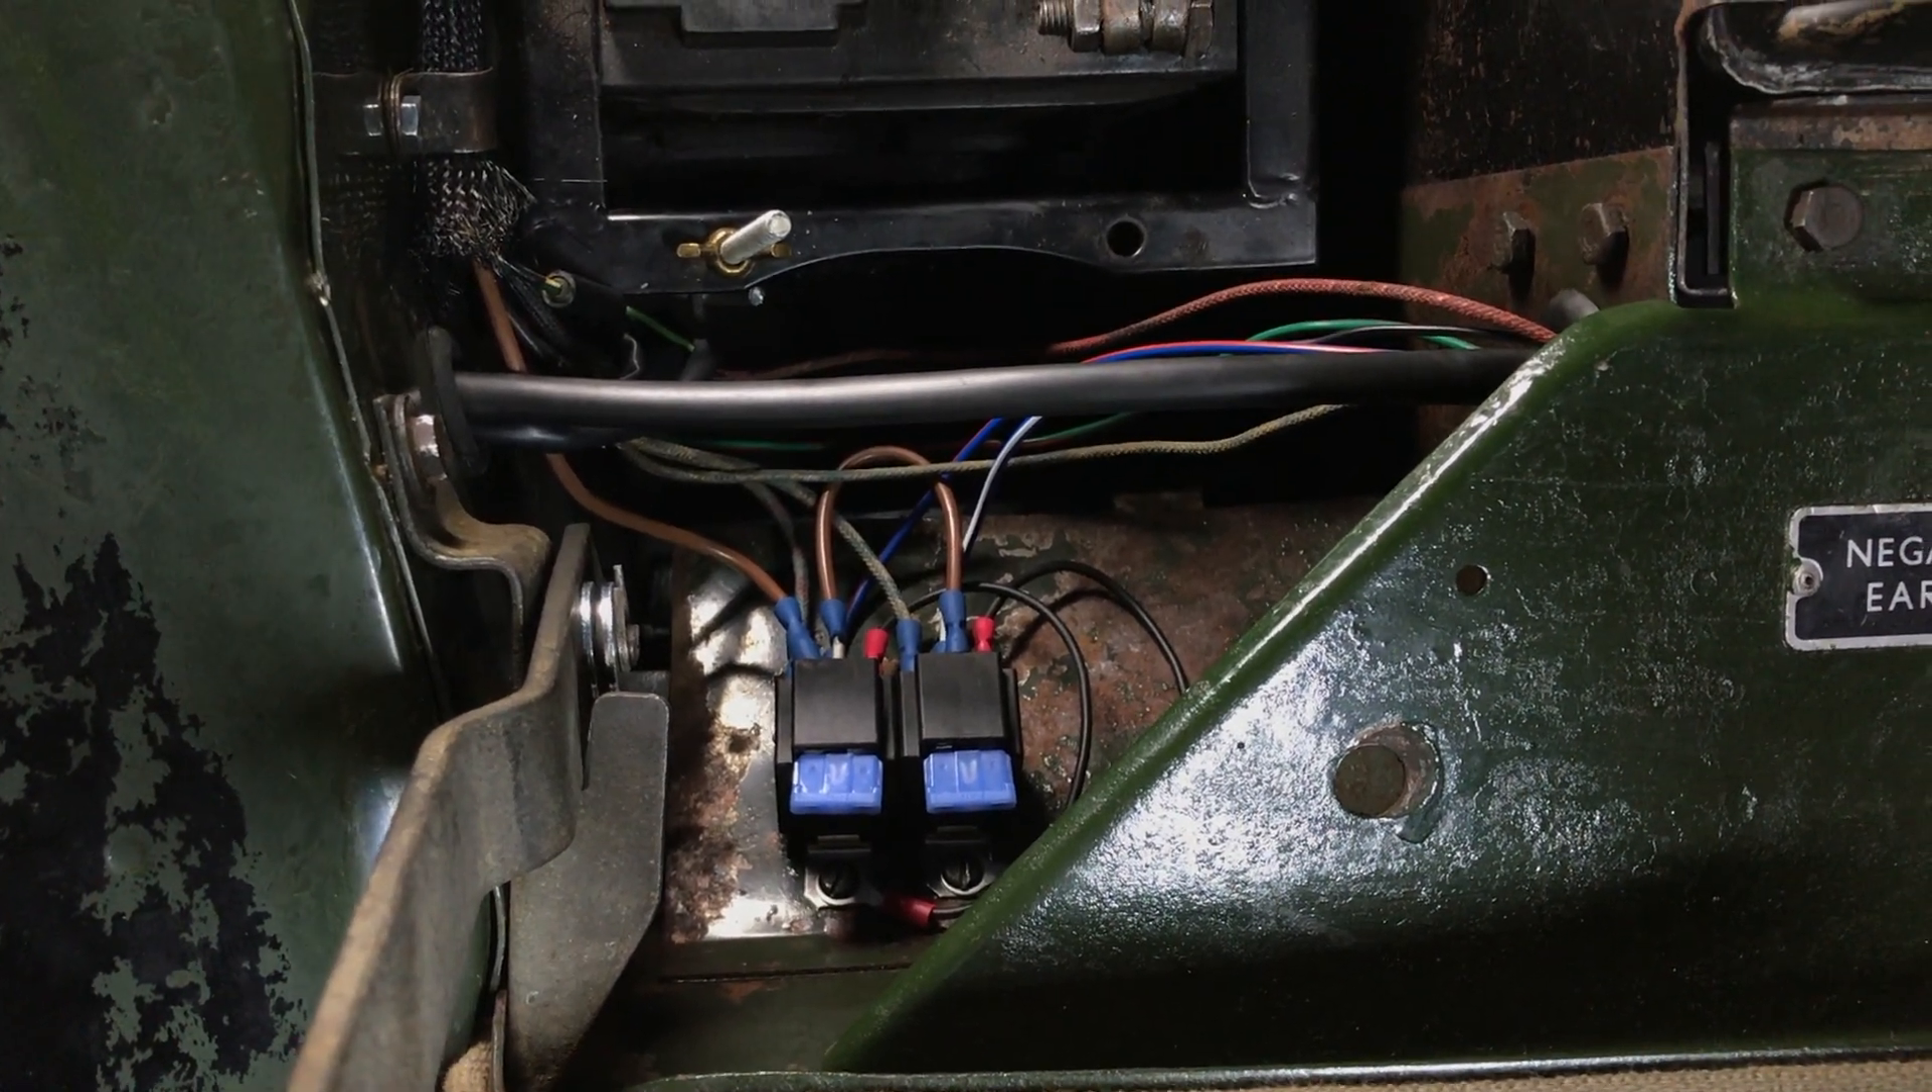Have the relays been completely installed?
Yes.